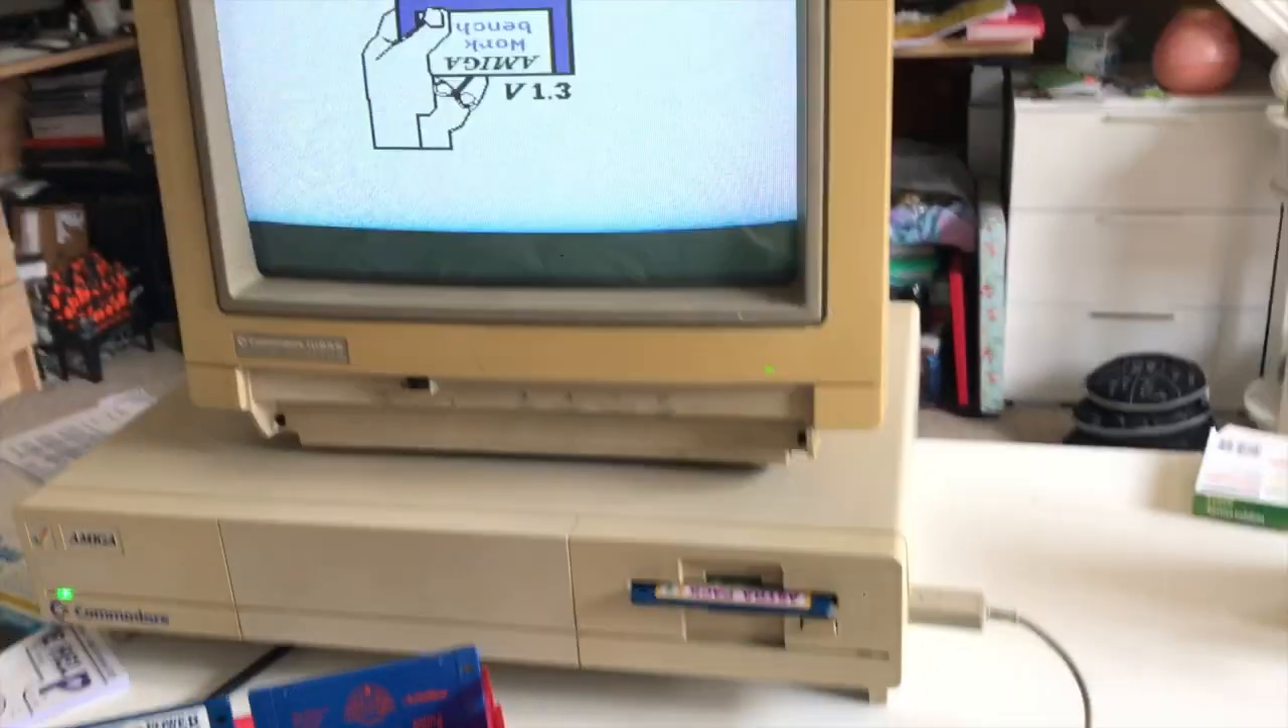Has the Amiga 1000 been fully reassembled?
Yes.